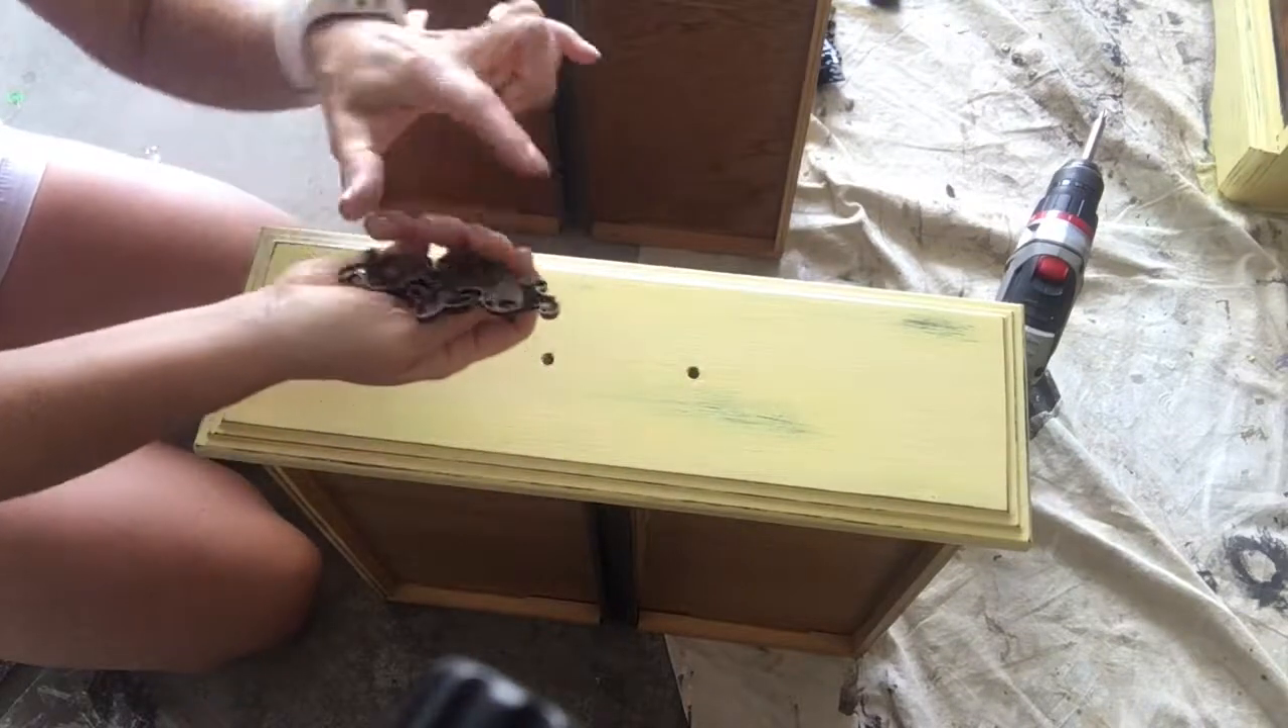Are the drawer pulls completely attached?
No.